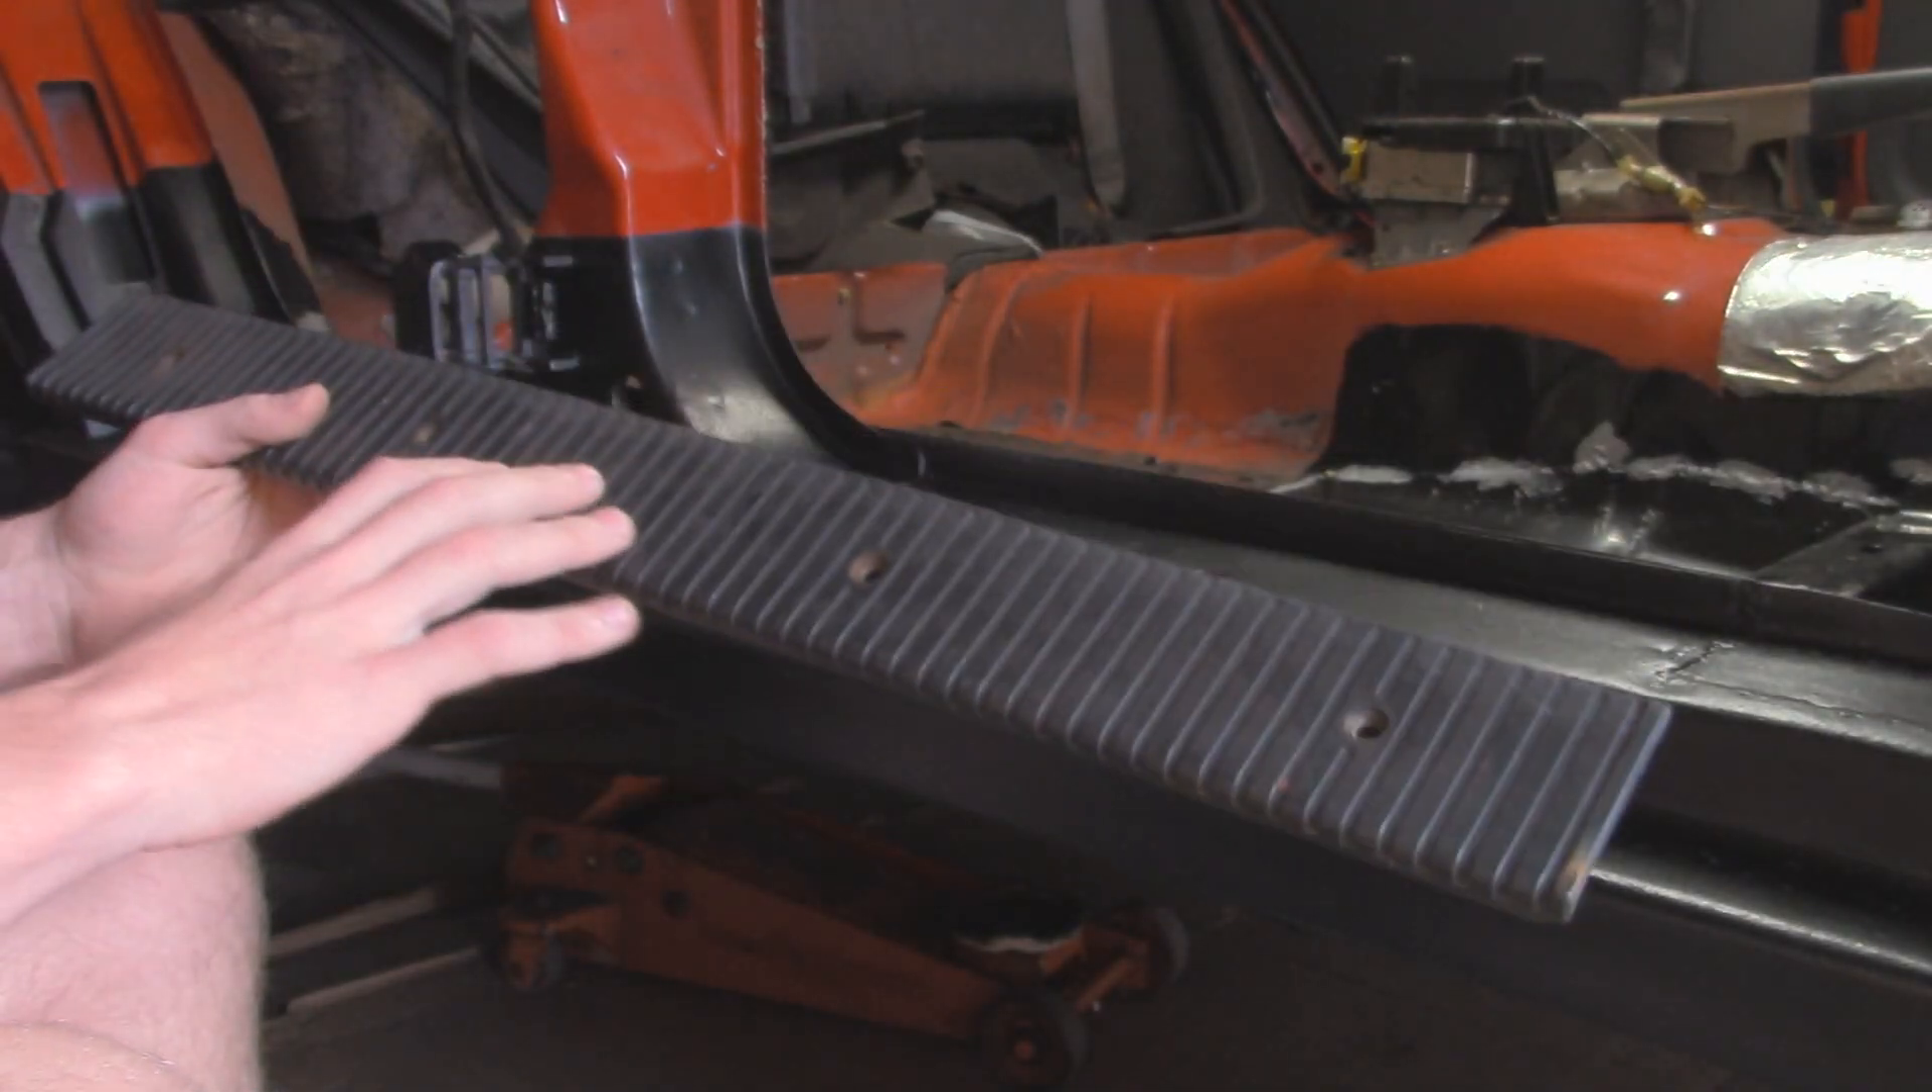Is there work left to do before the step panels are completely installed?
Yes.